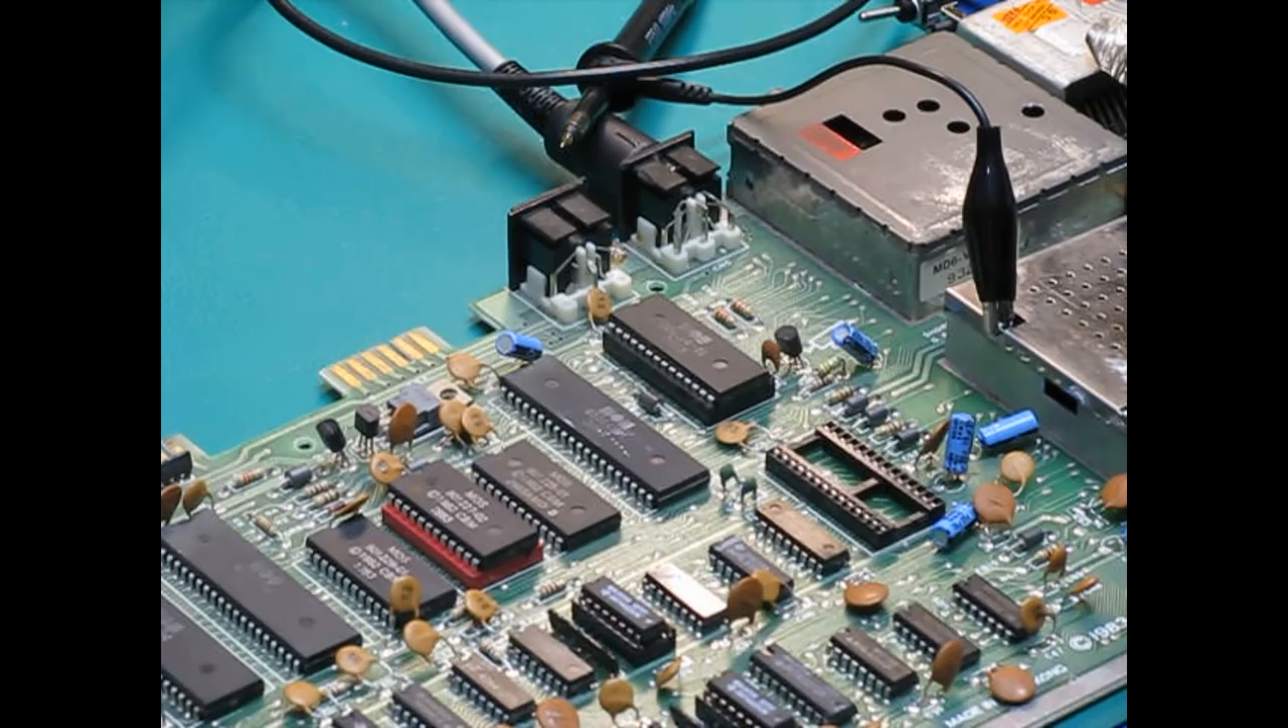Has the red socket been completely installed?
Yes.